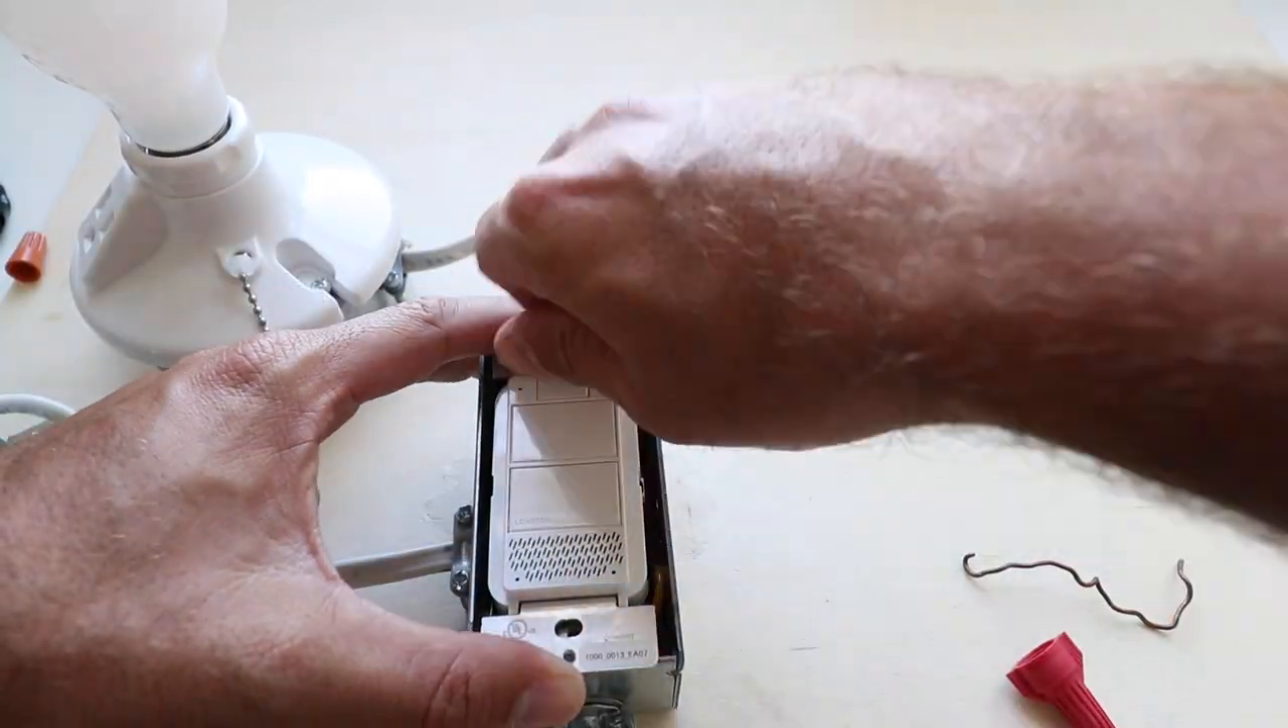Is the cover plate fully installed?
No.